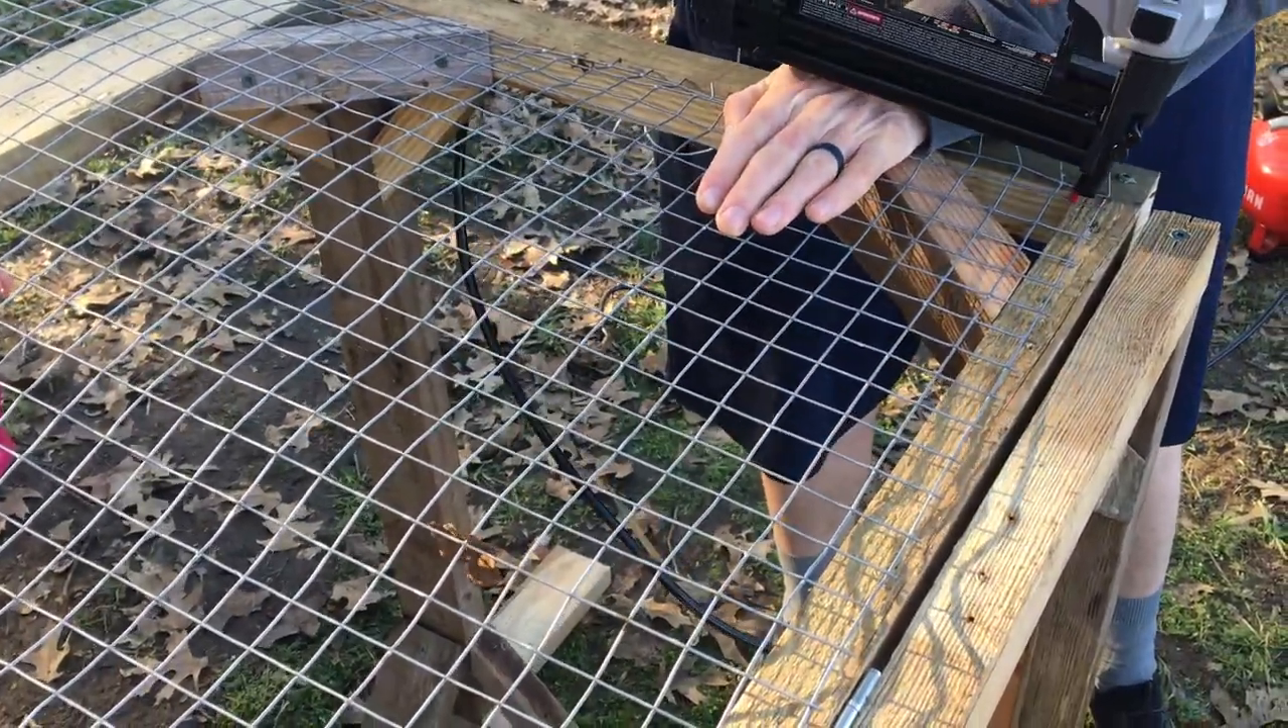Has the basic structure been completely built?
Yes.